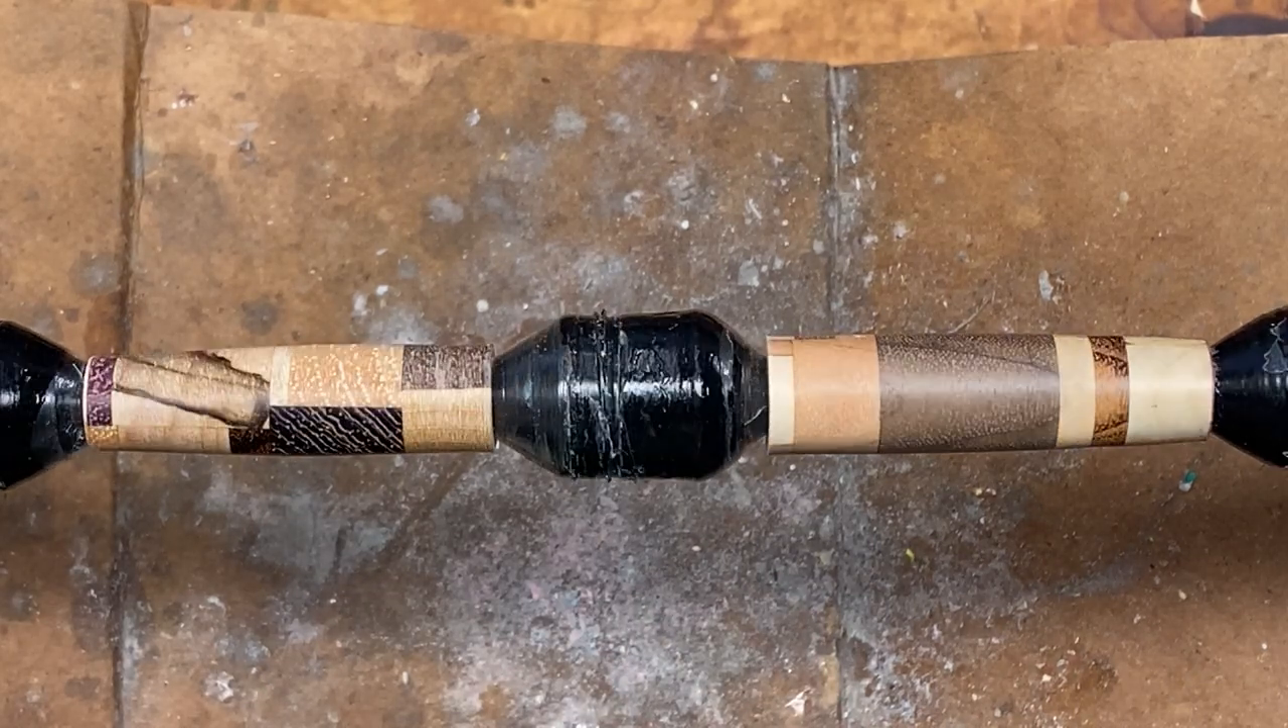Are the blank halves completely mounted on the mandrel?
Yes.